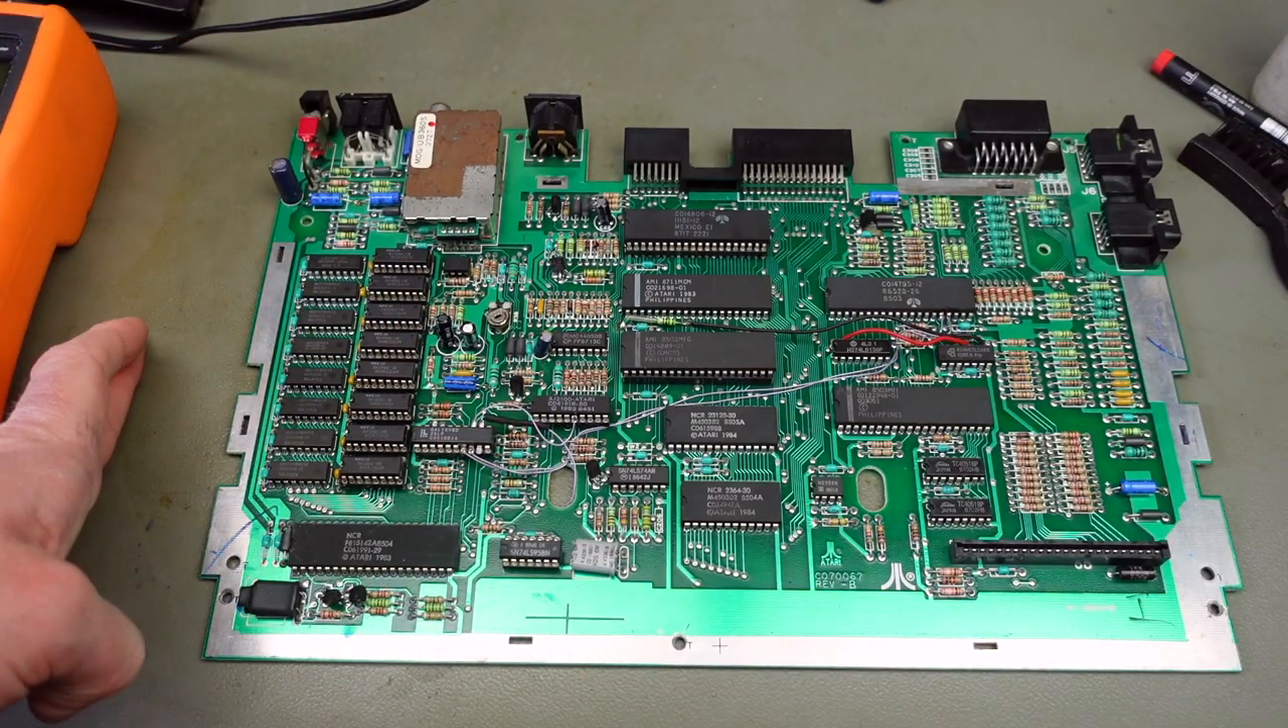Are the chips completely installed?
Yes.